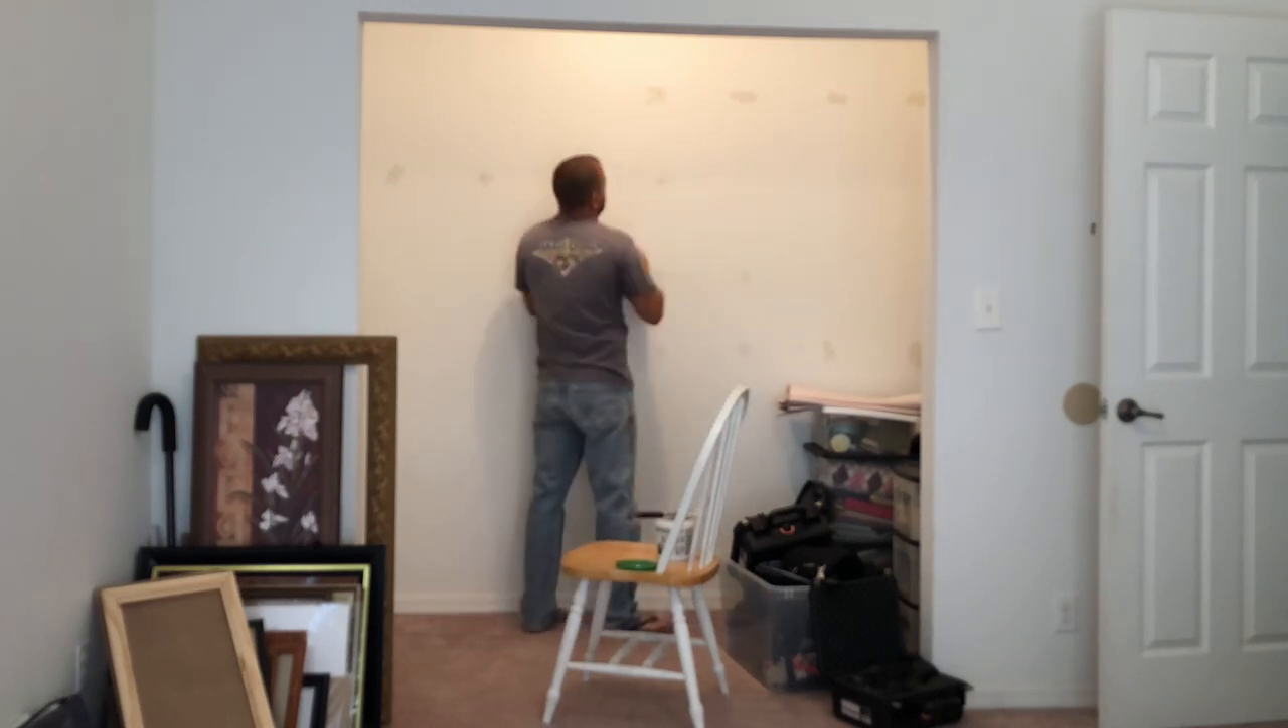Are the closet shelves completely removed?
Yes.